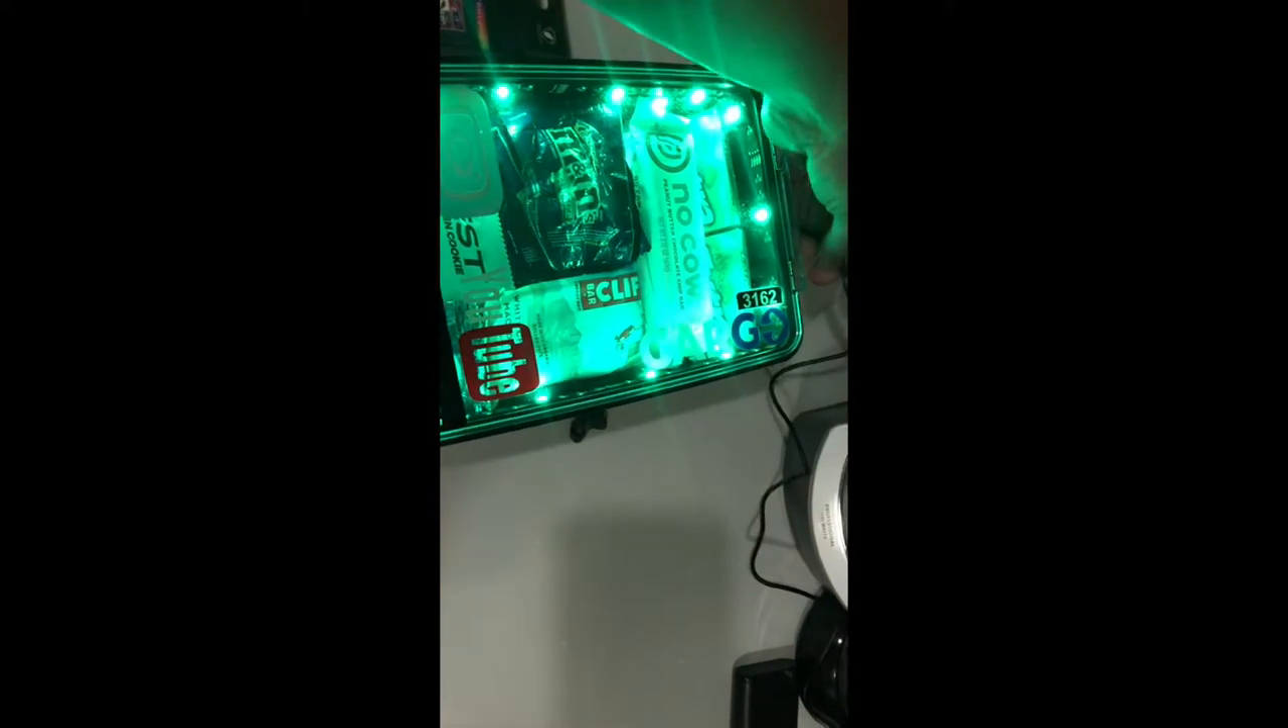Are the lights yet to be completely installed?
No.